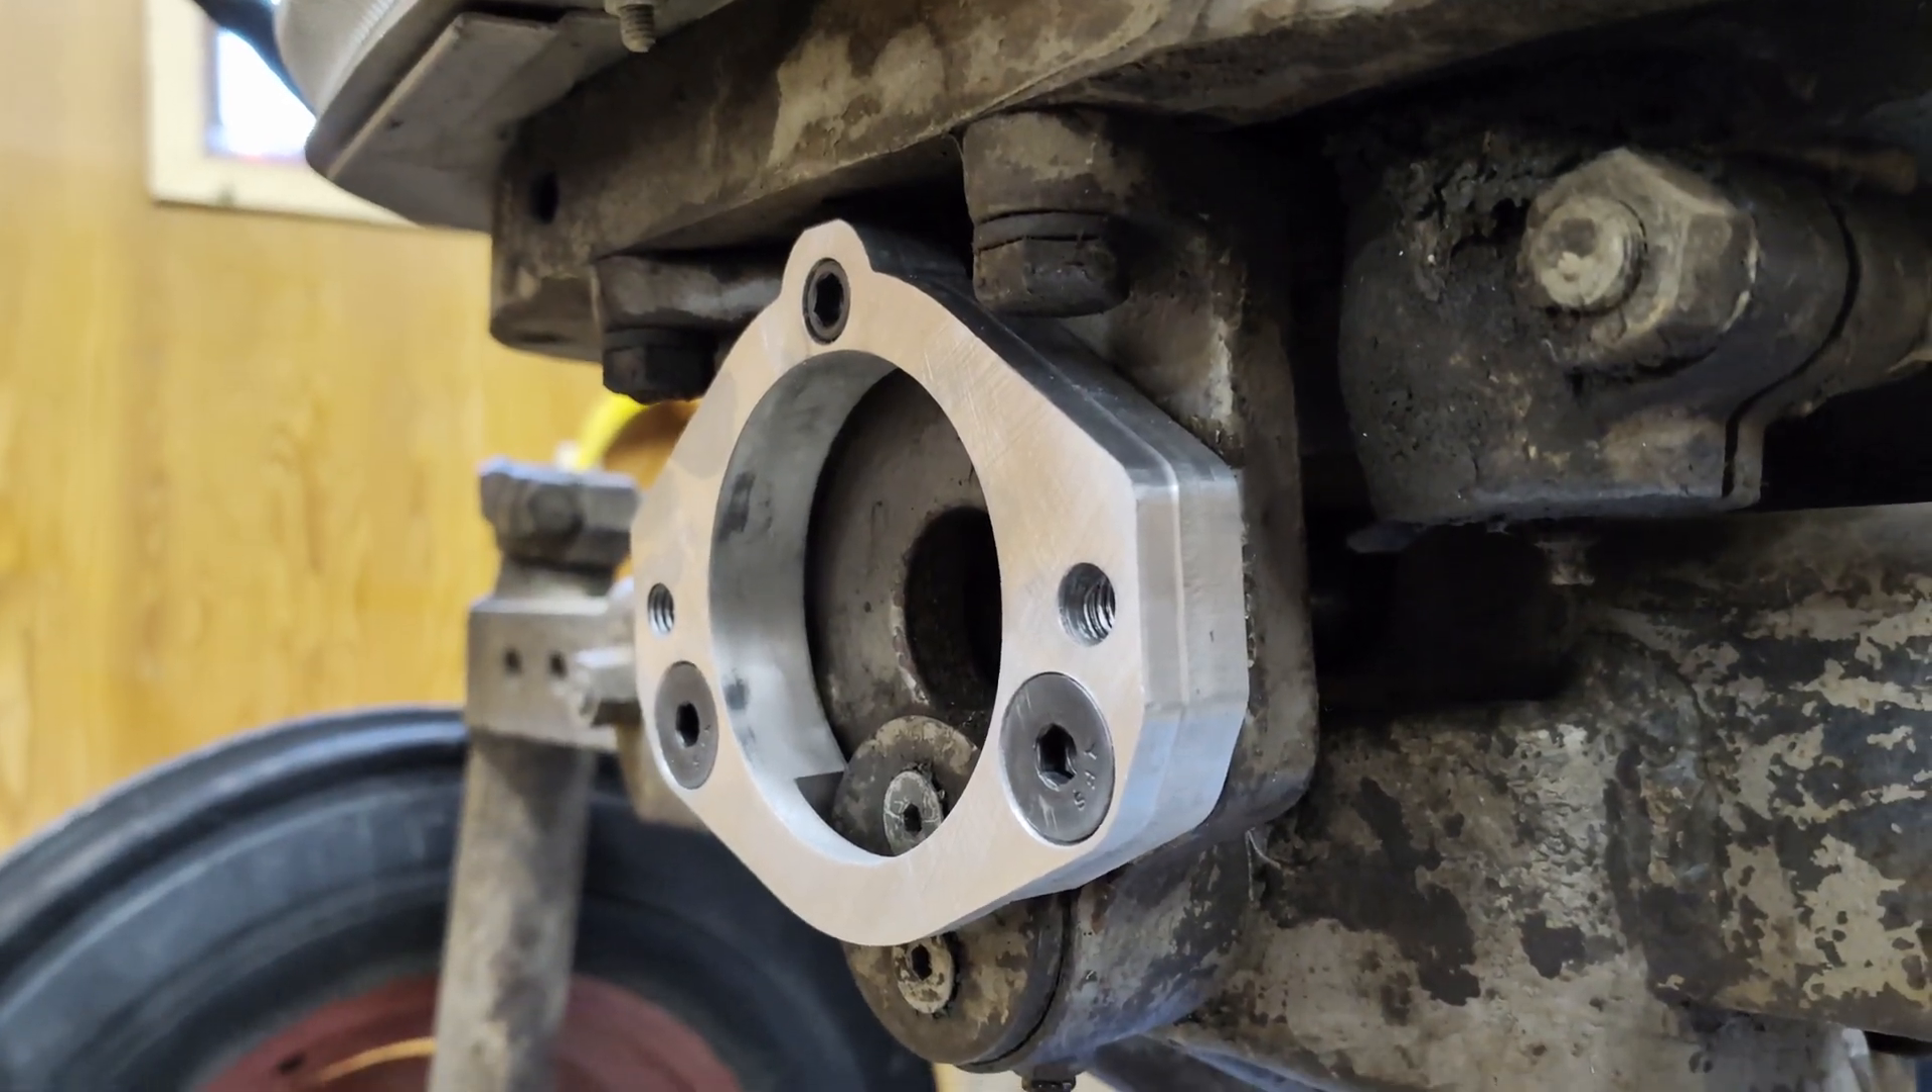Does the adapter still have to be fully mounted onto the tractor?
No.